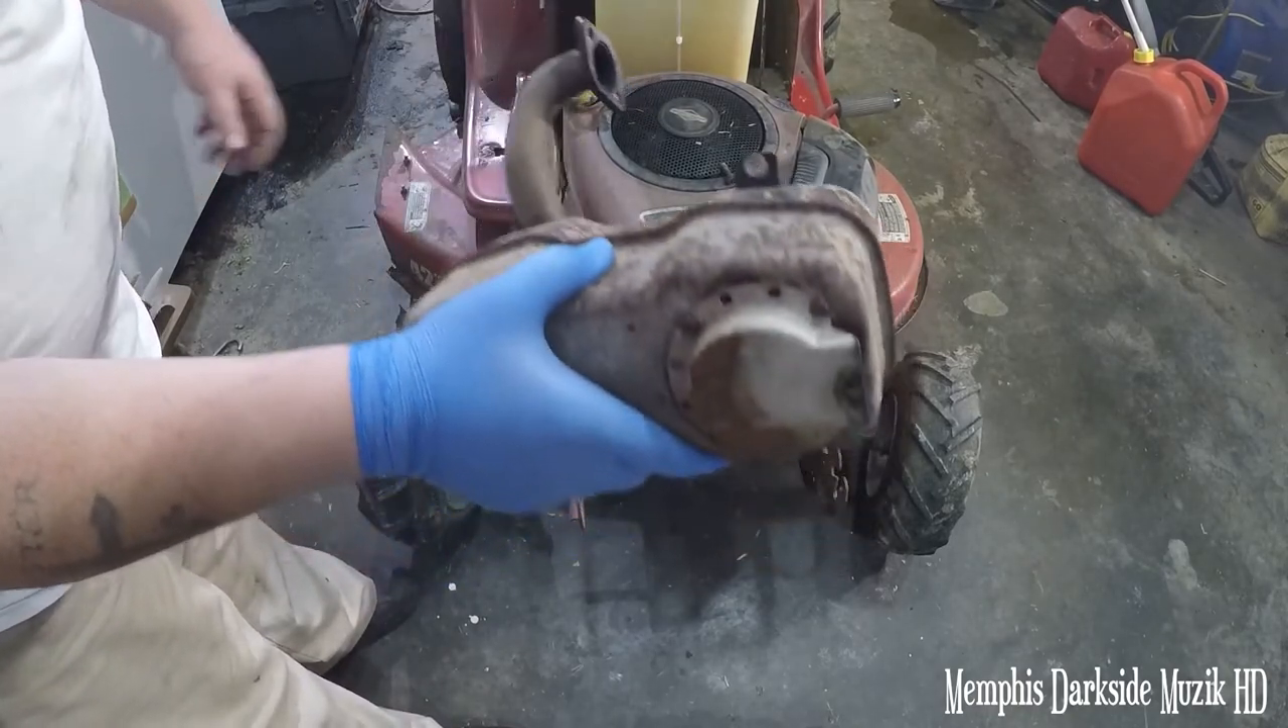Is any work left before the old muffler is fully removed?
No.